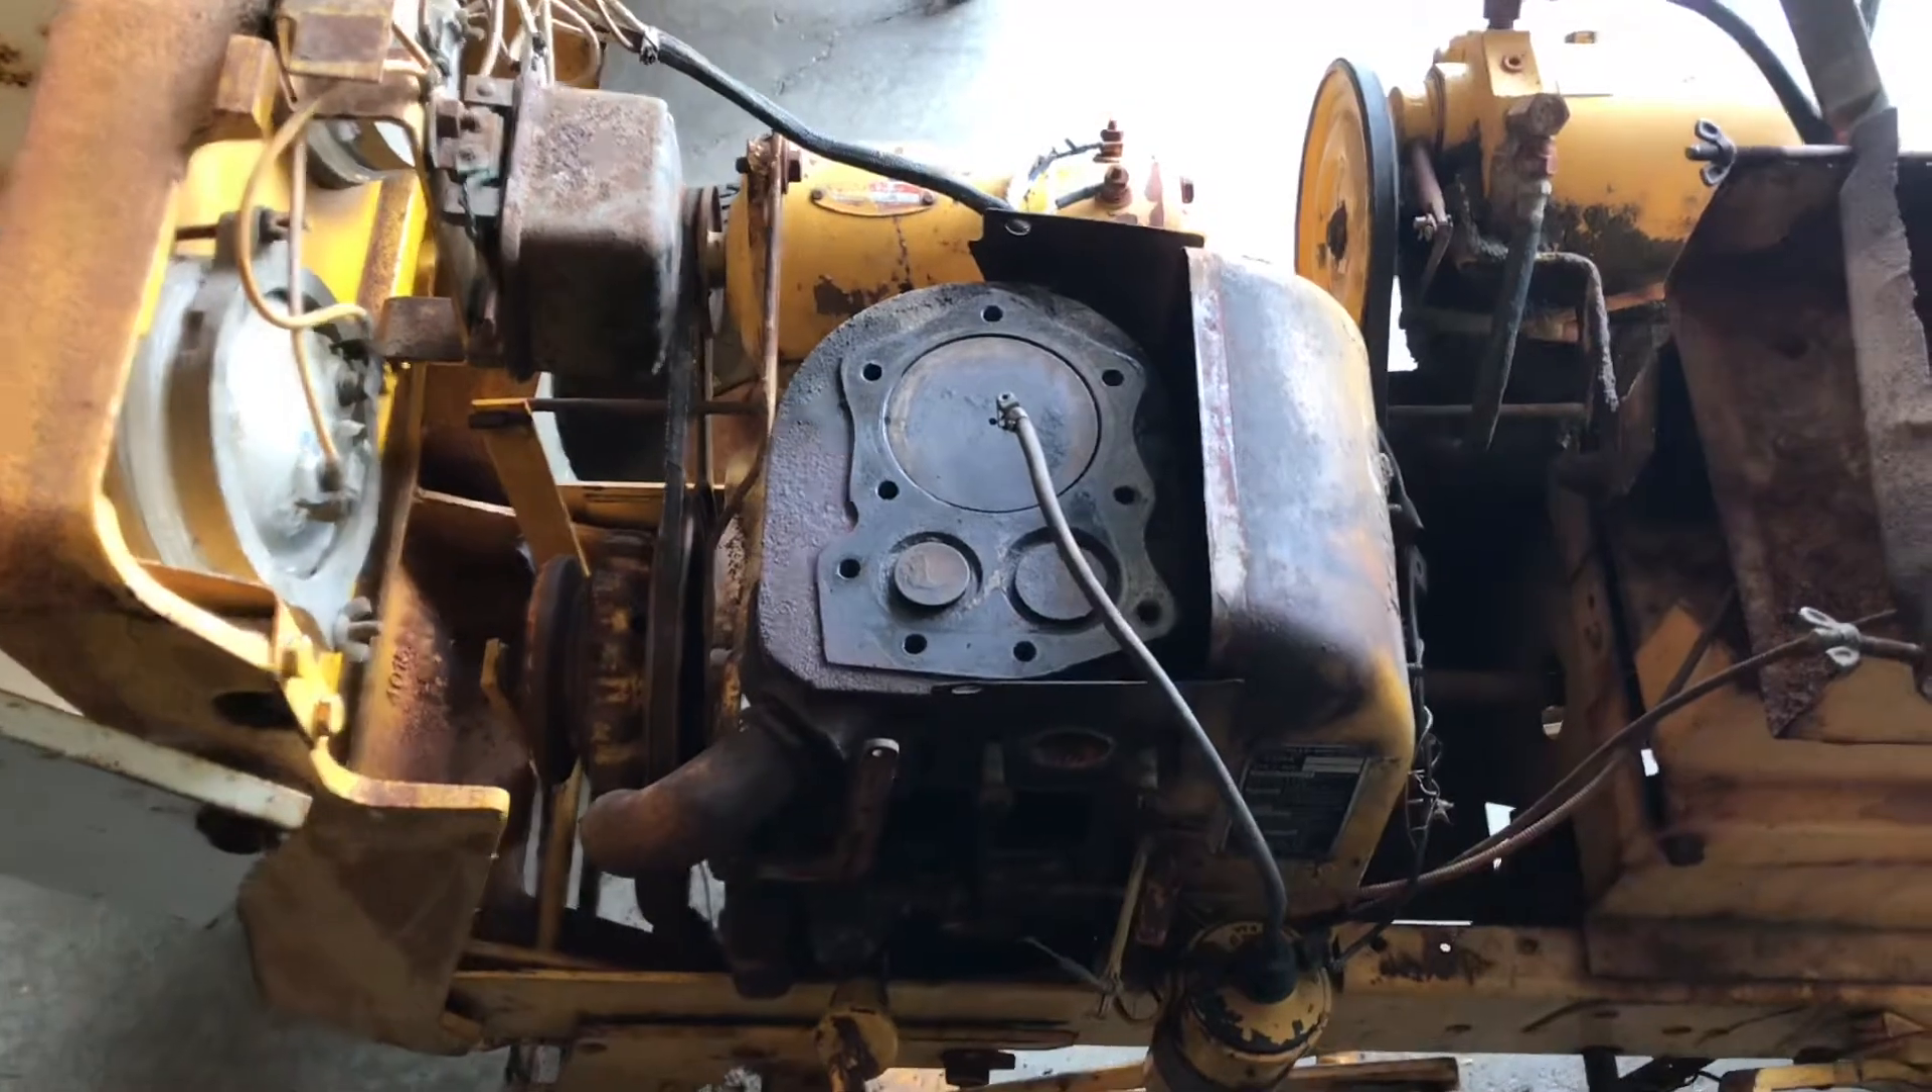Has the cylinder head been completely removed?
Yes.